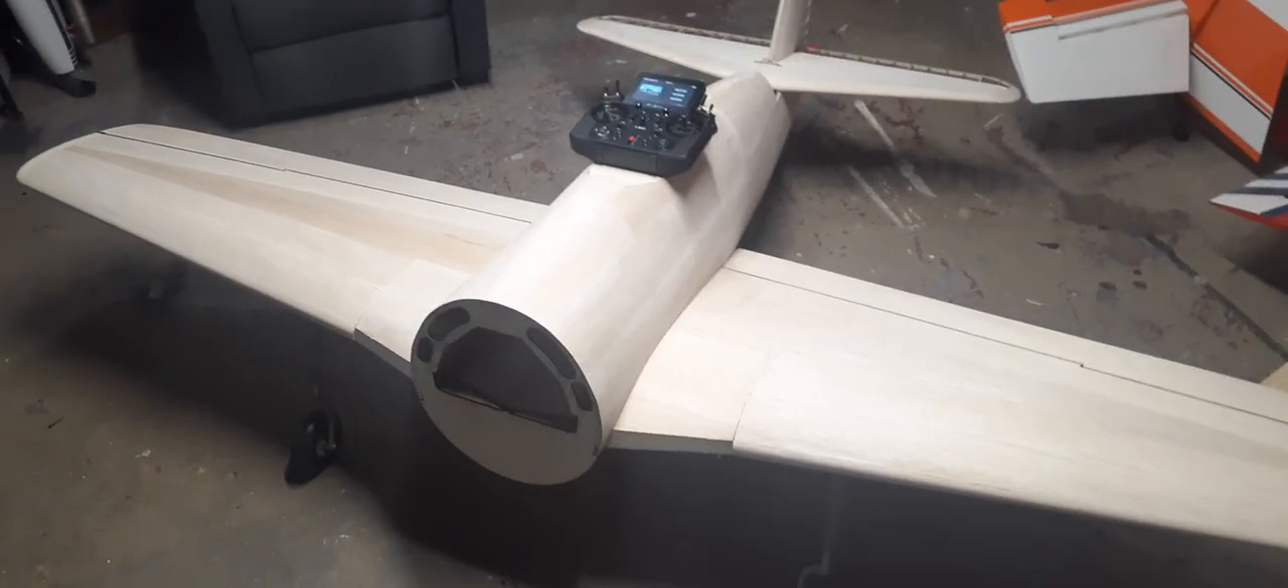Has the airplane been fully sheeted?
Yes.